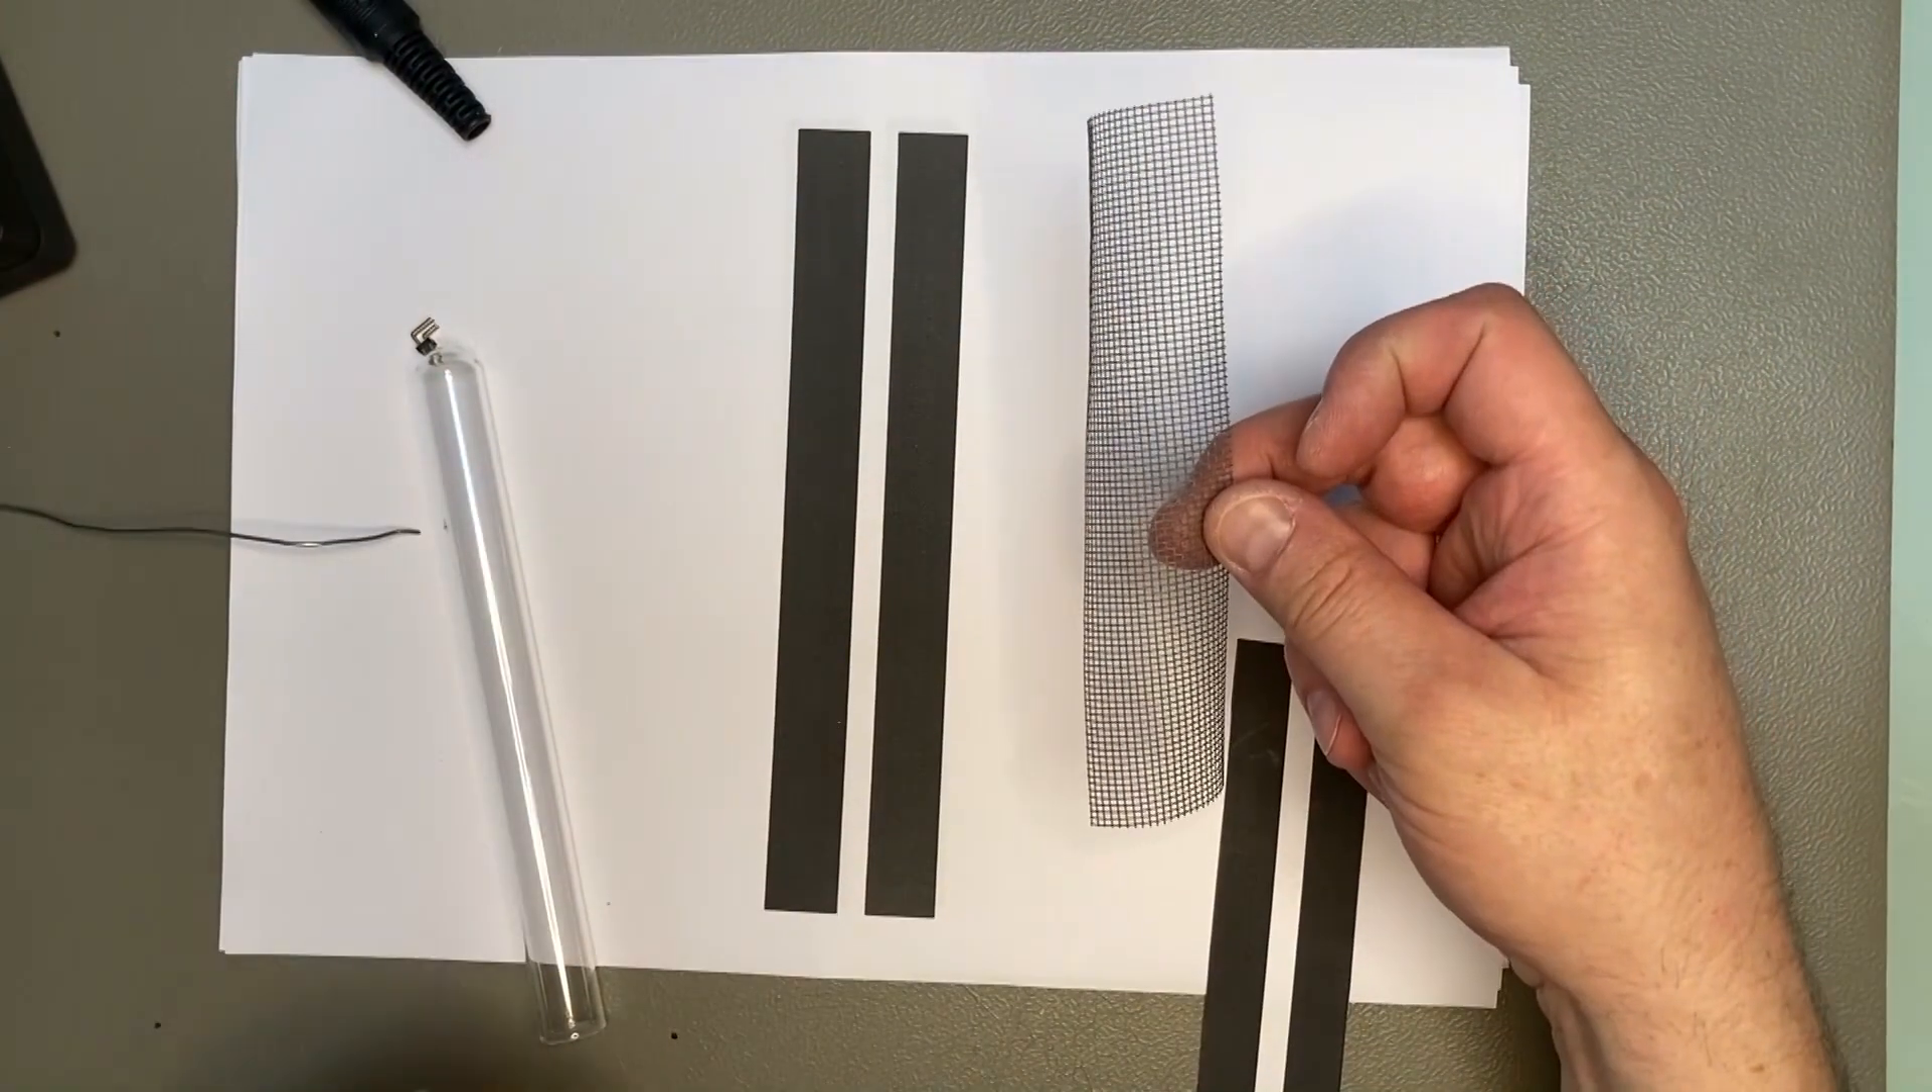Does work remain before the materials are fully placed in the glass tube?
Yes.